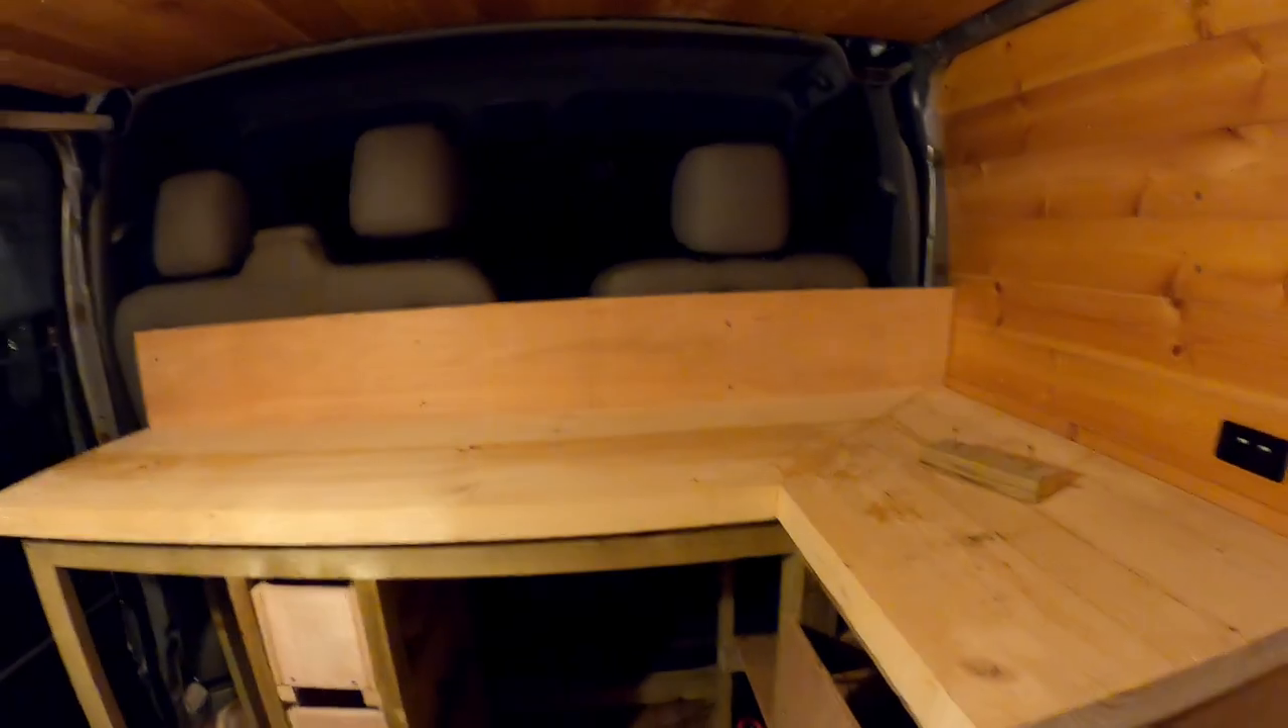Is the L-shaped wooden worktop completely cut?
Yes.